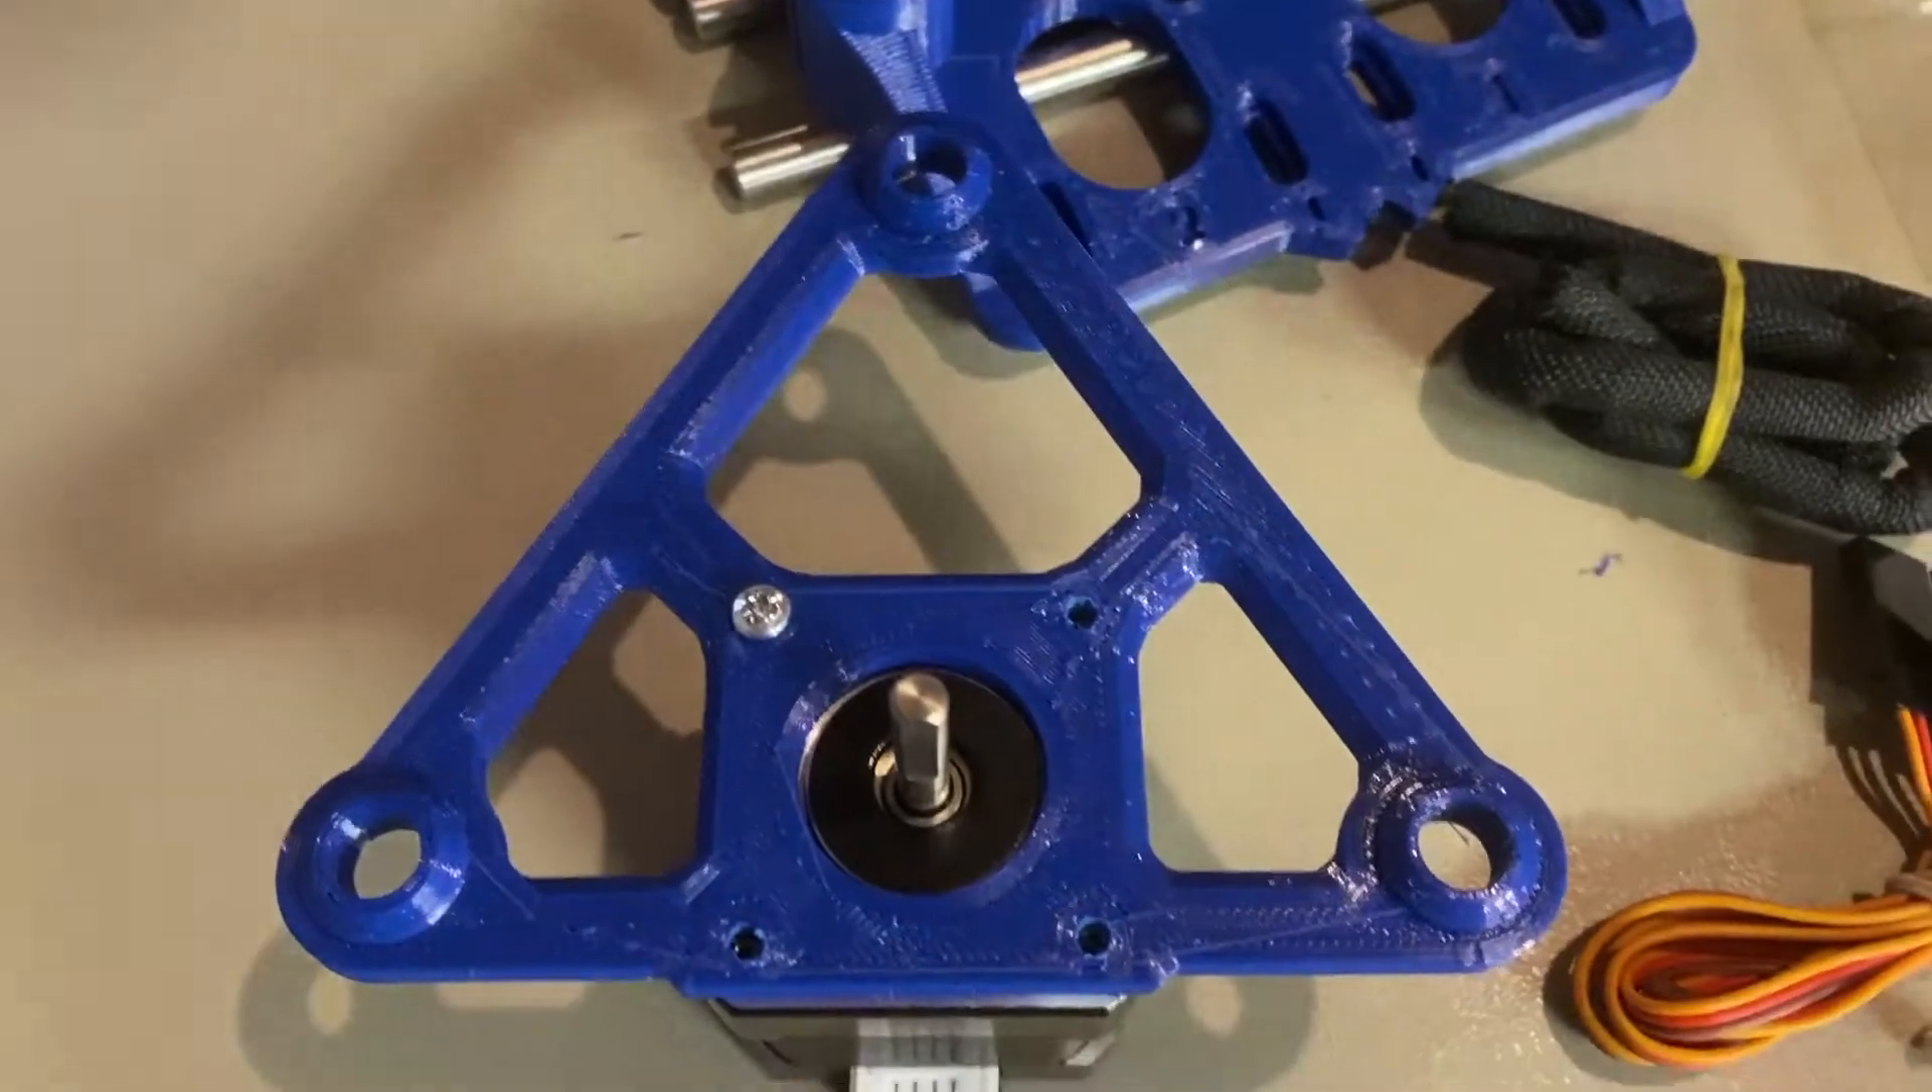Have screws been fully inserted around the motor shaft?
No.